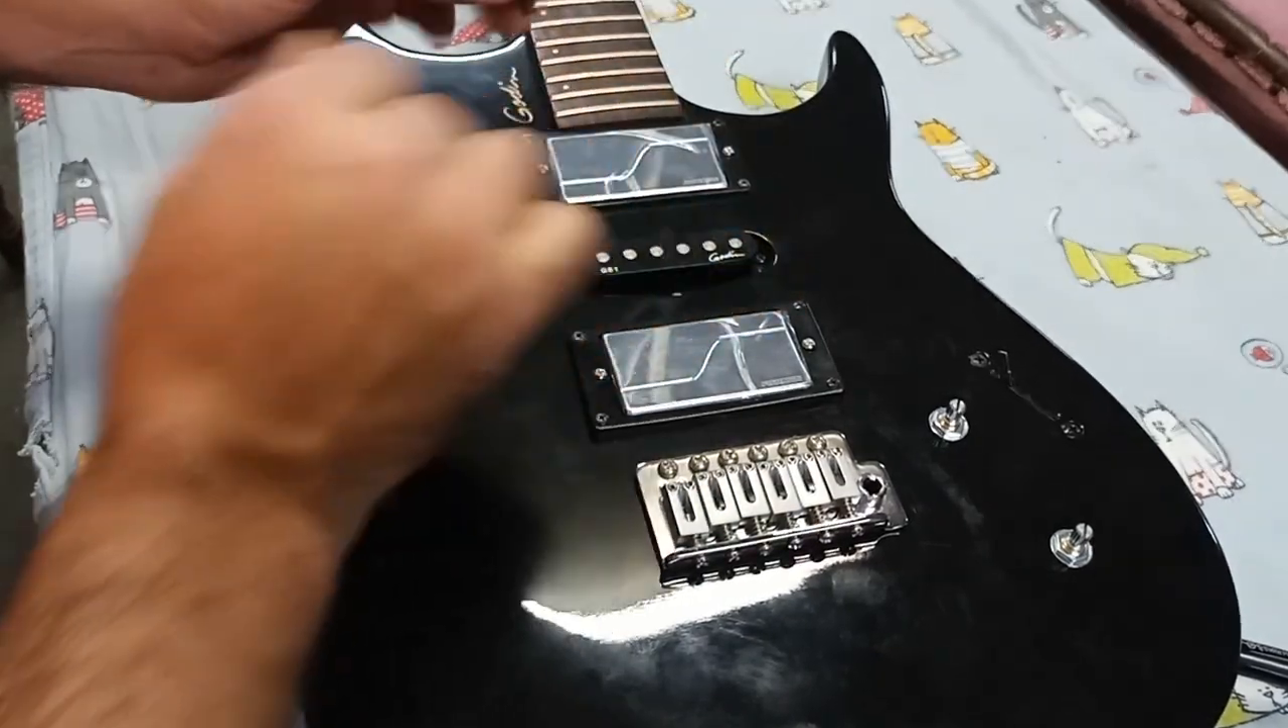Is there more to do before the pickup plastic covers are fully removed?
Yes.